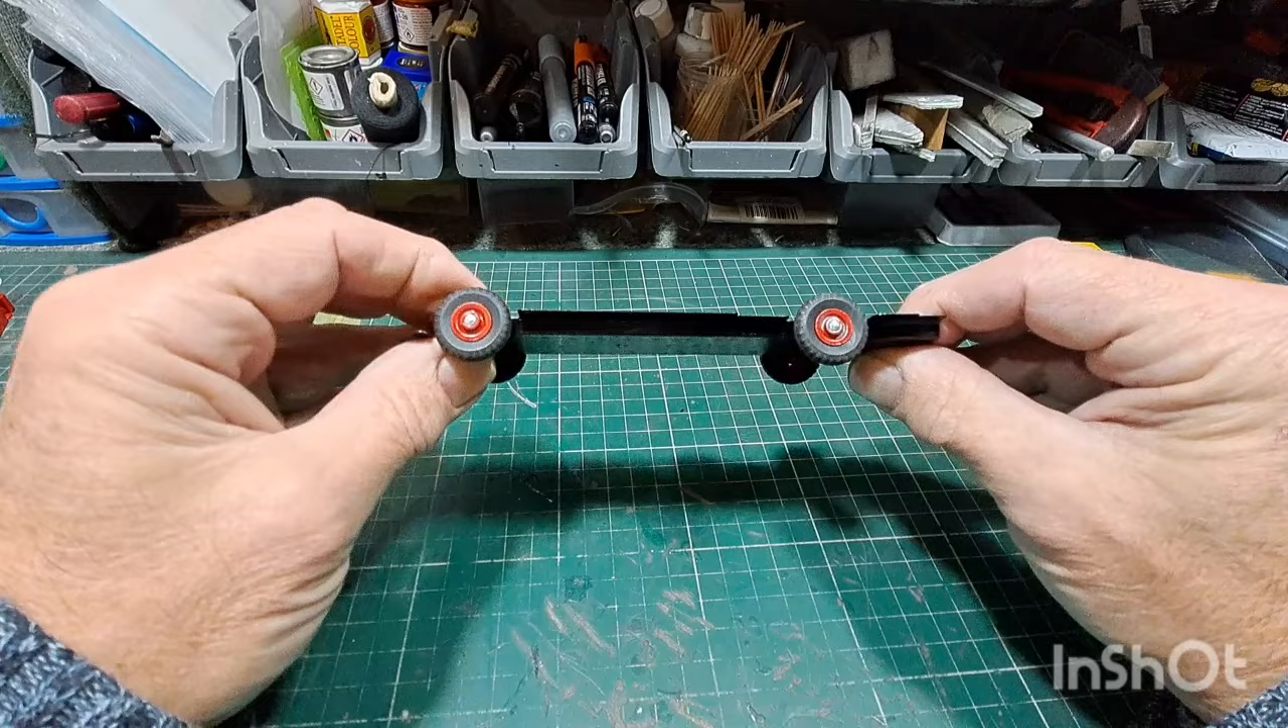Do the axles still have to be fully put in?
No.